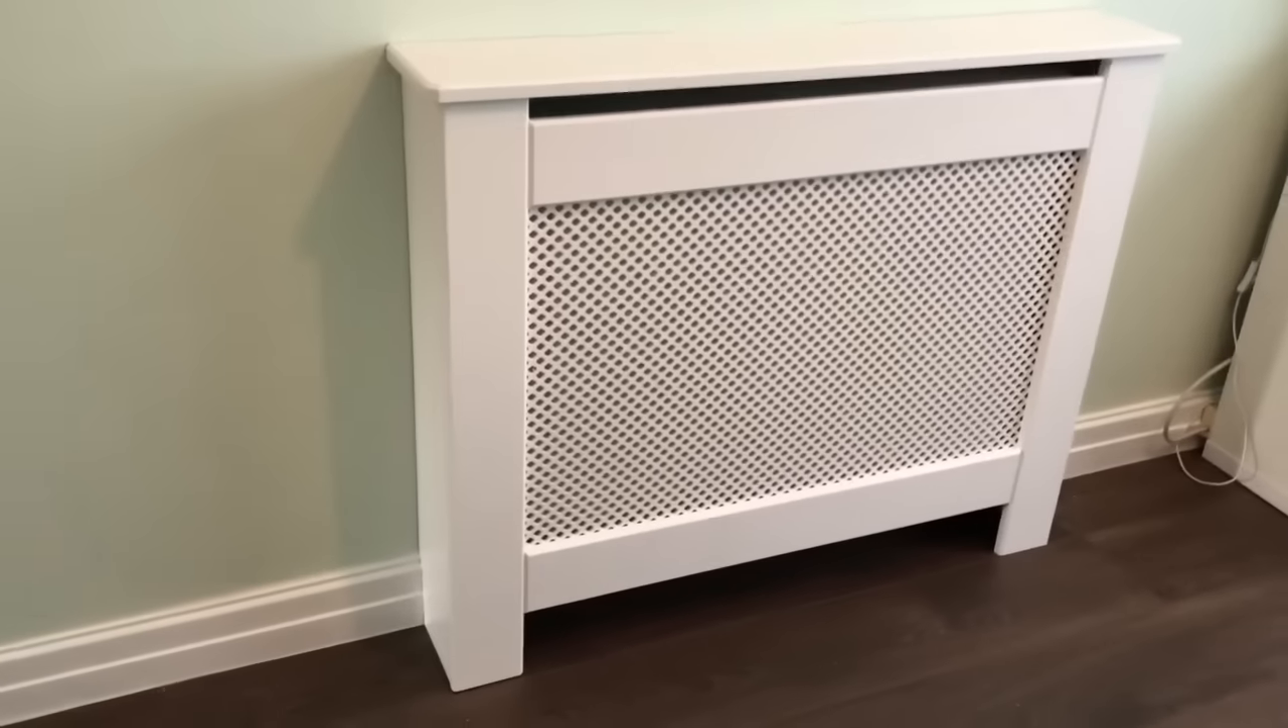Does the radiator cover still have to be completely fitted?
No.